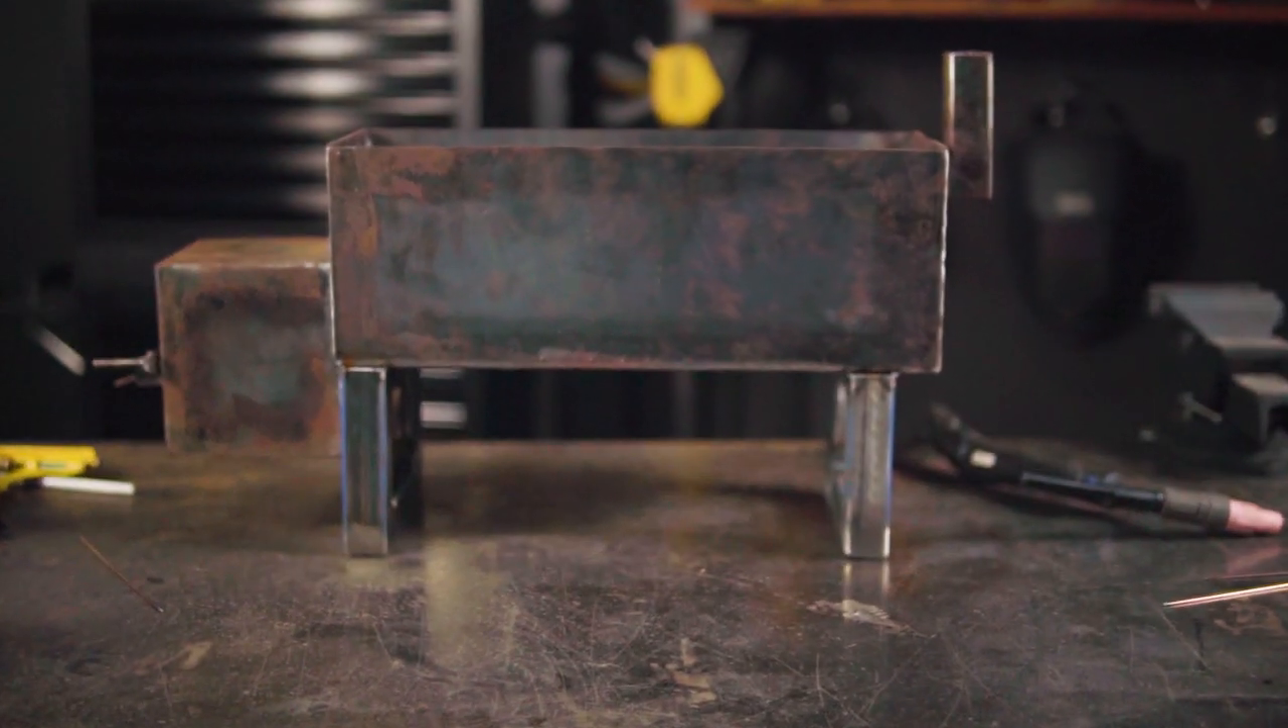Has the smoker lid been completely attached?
No.